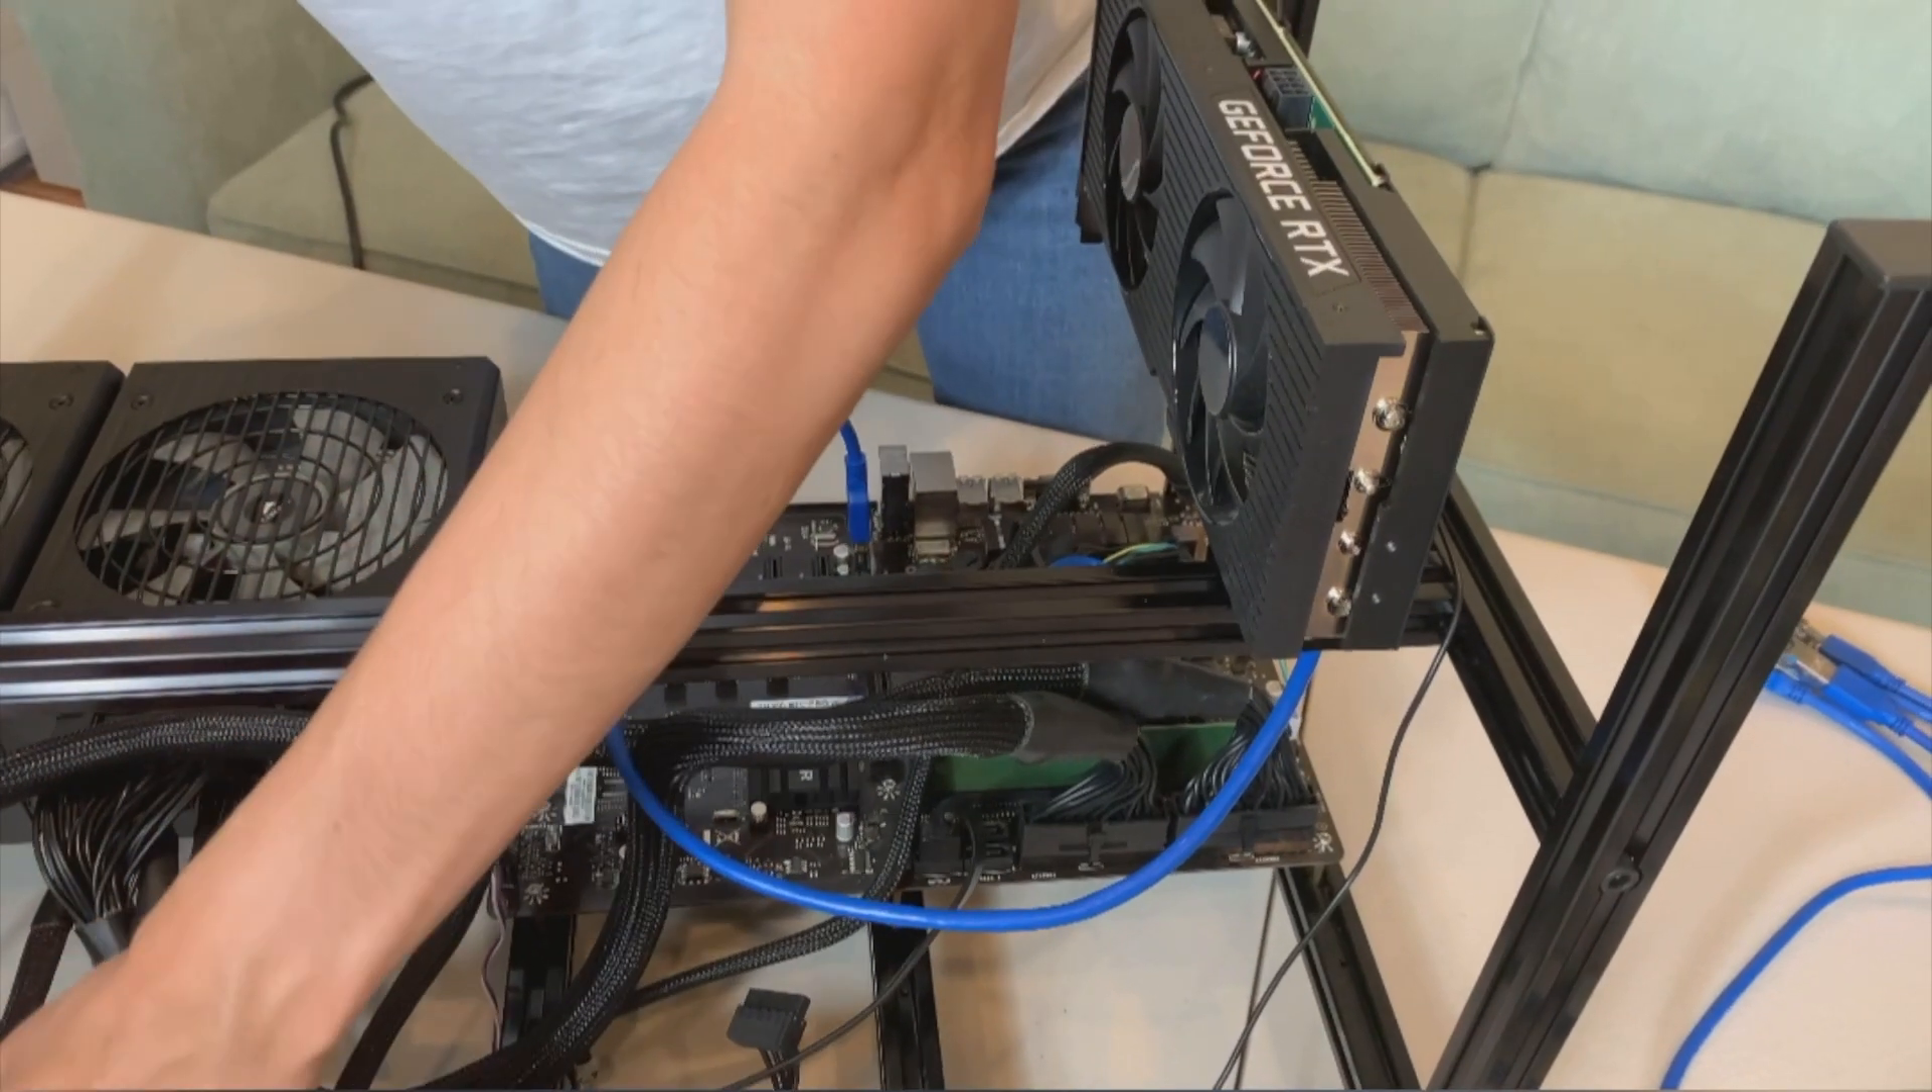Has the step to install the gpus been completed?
No.